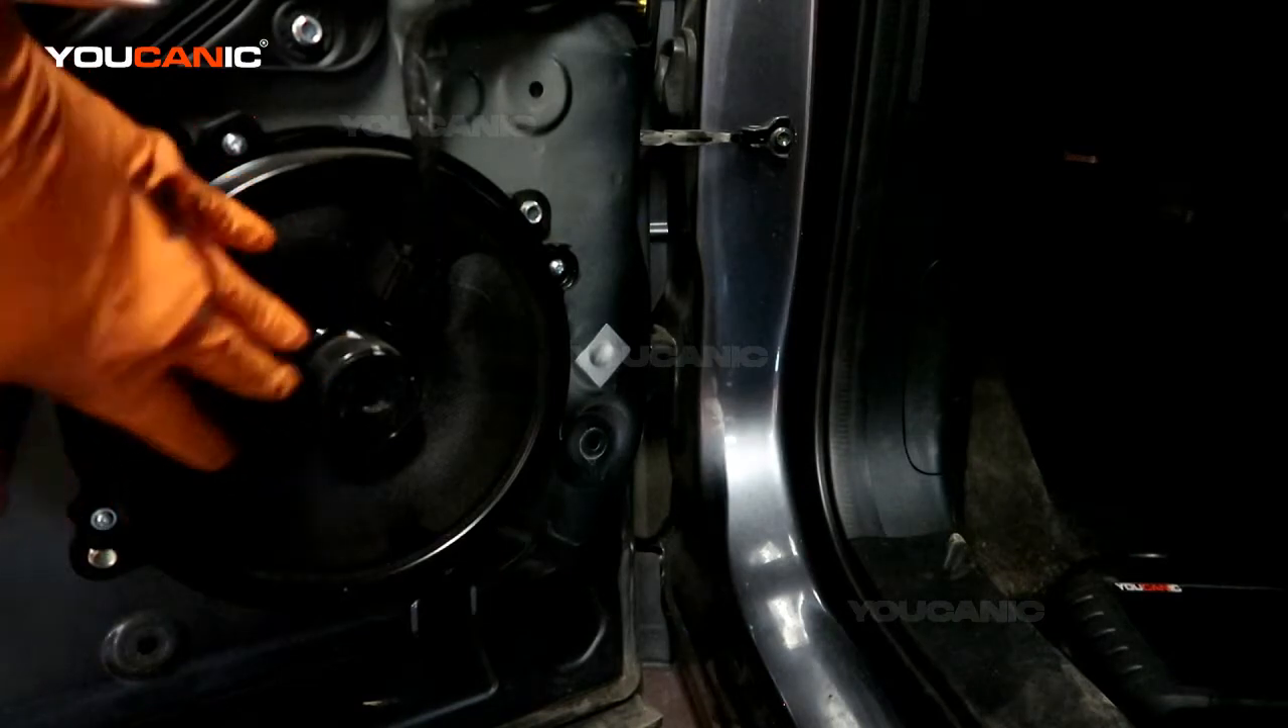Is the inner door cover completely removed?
Yes.